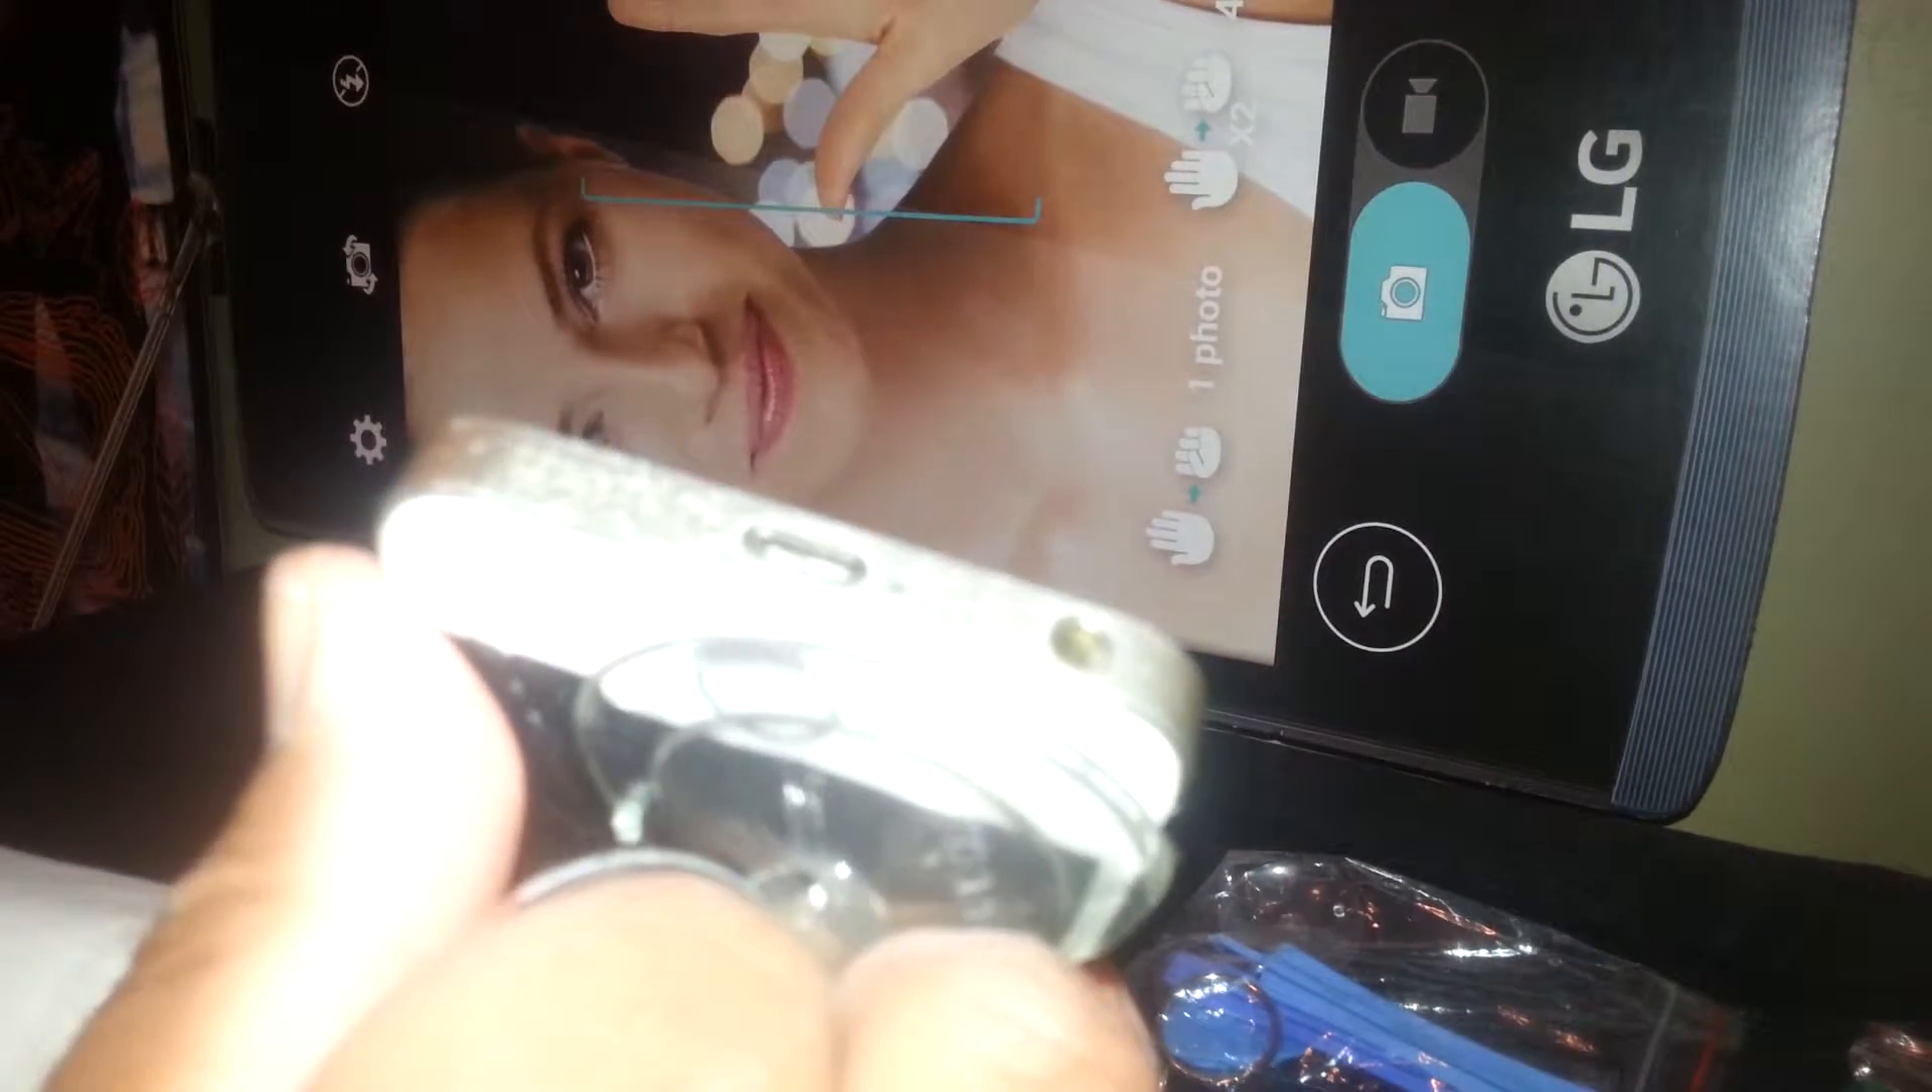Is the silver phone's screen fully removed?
No.